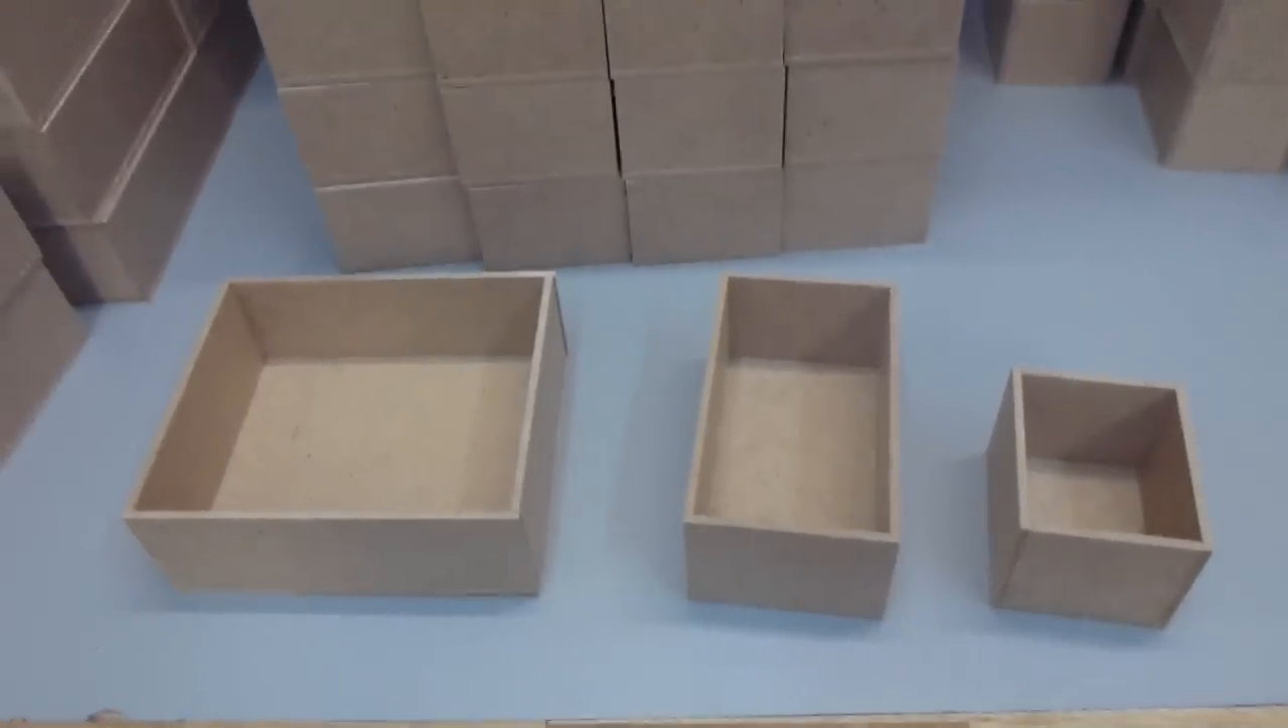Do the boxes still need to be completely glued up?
No.